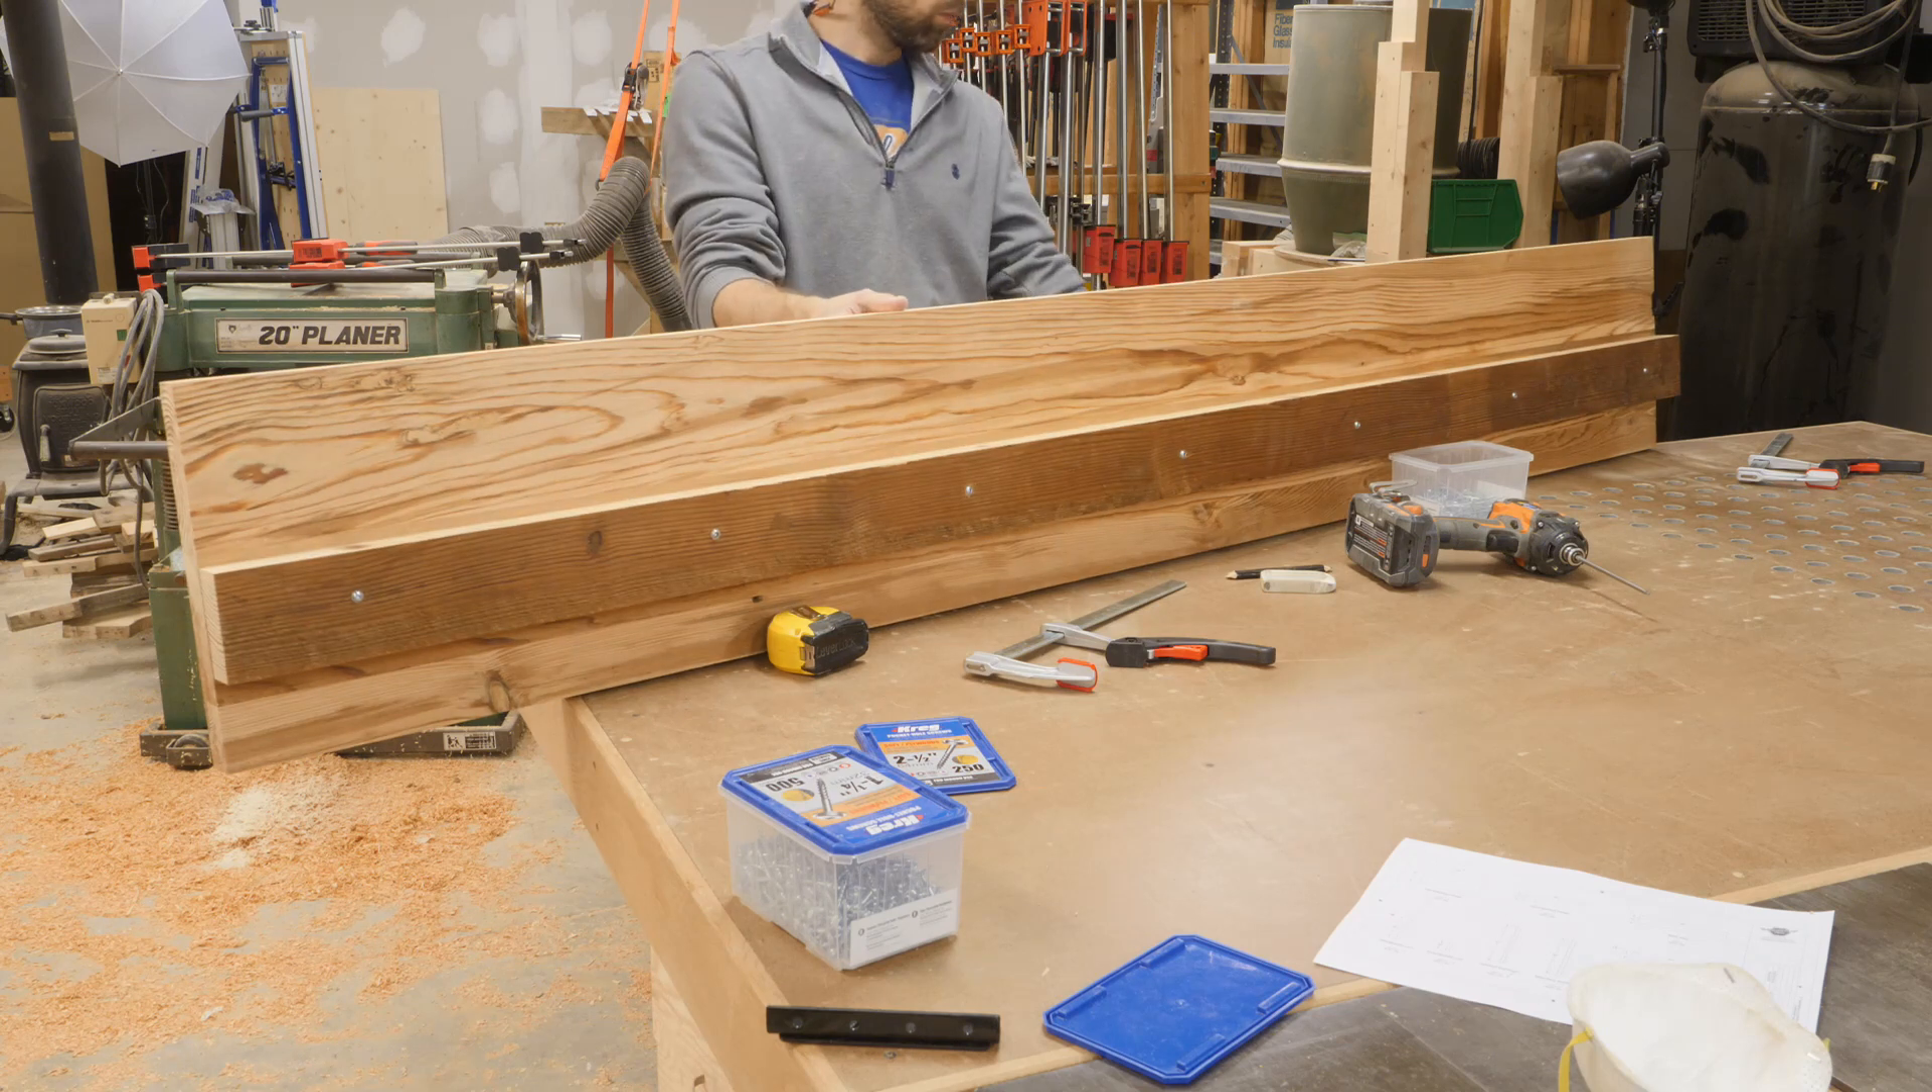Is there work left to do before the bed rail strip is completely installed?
No.